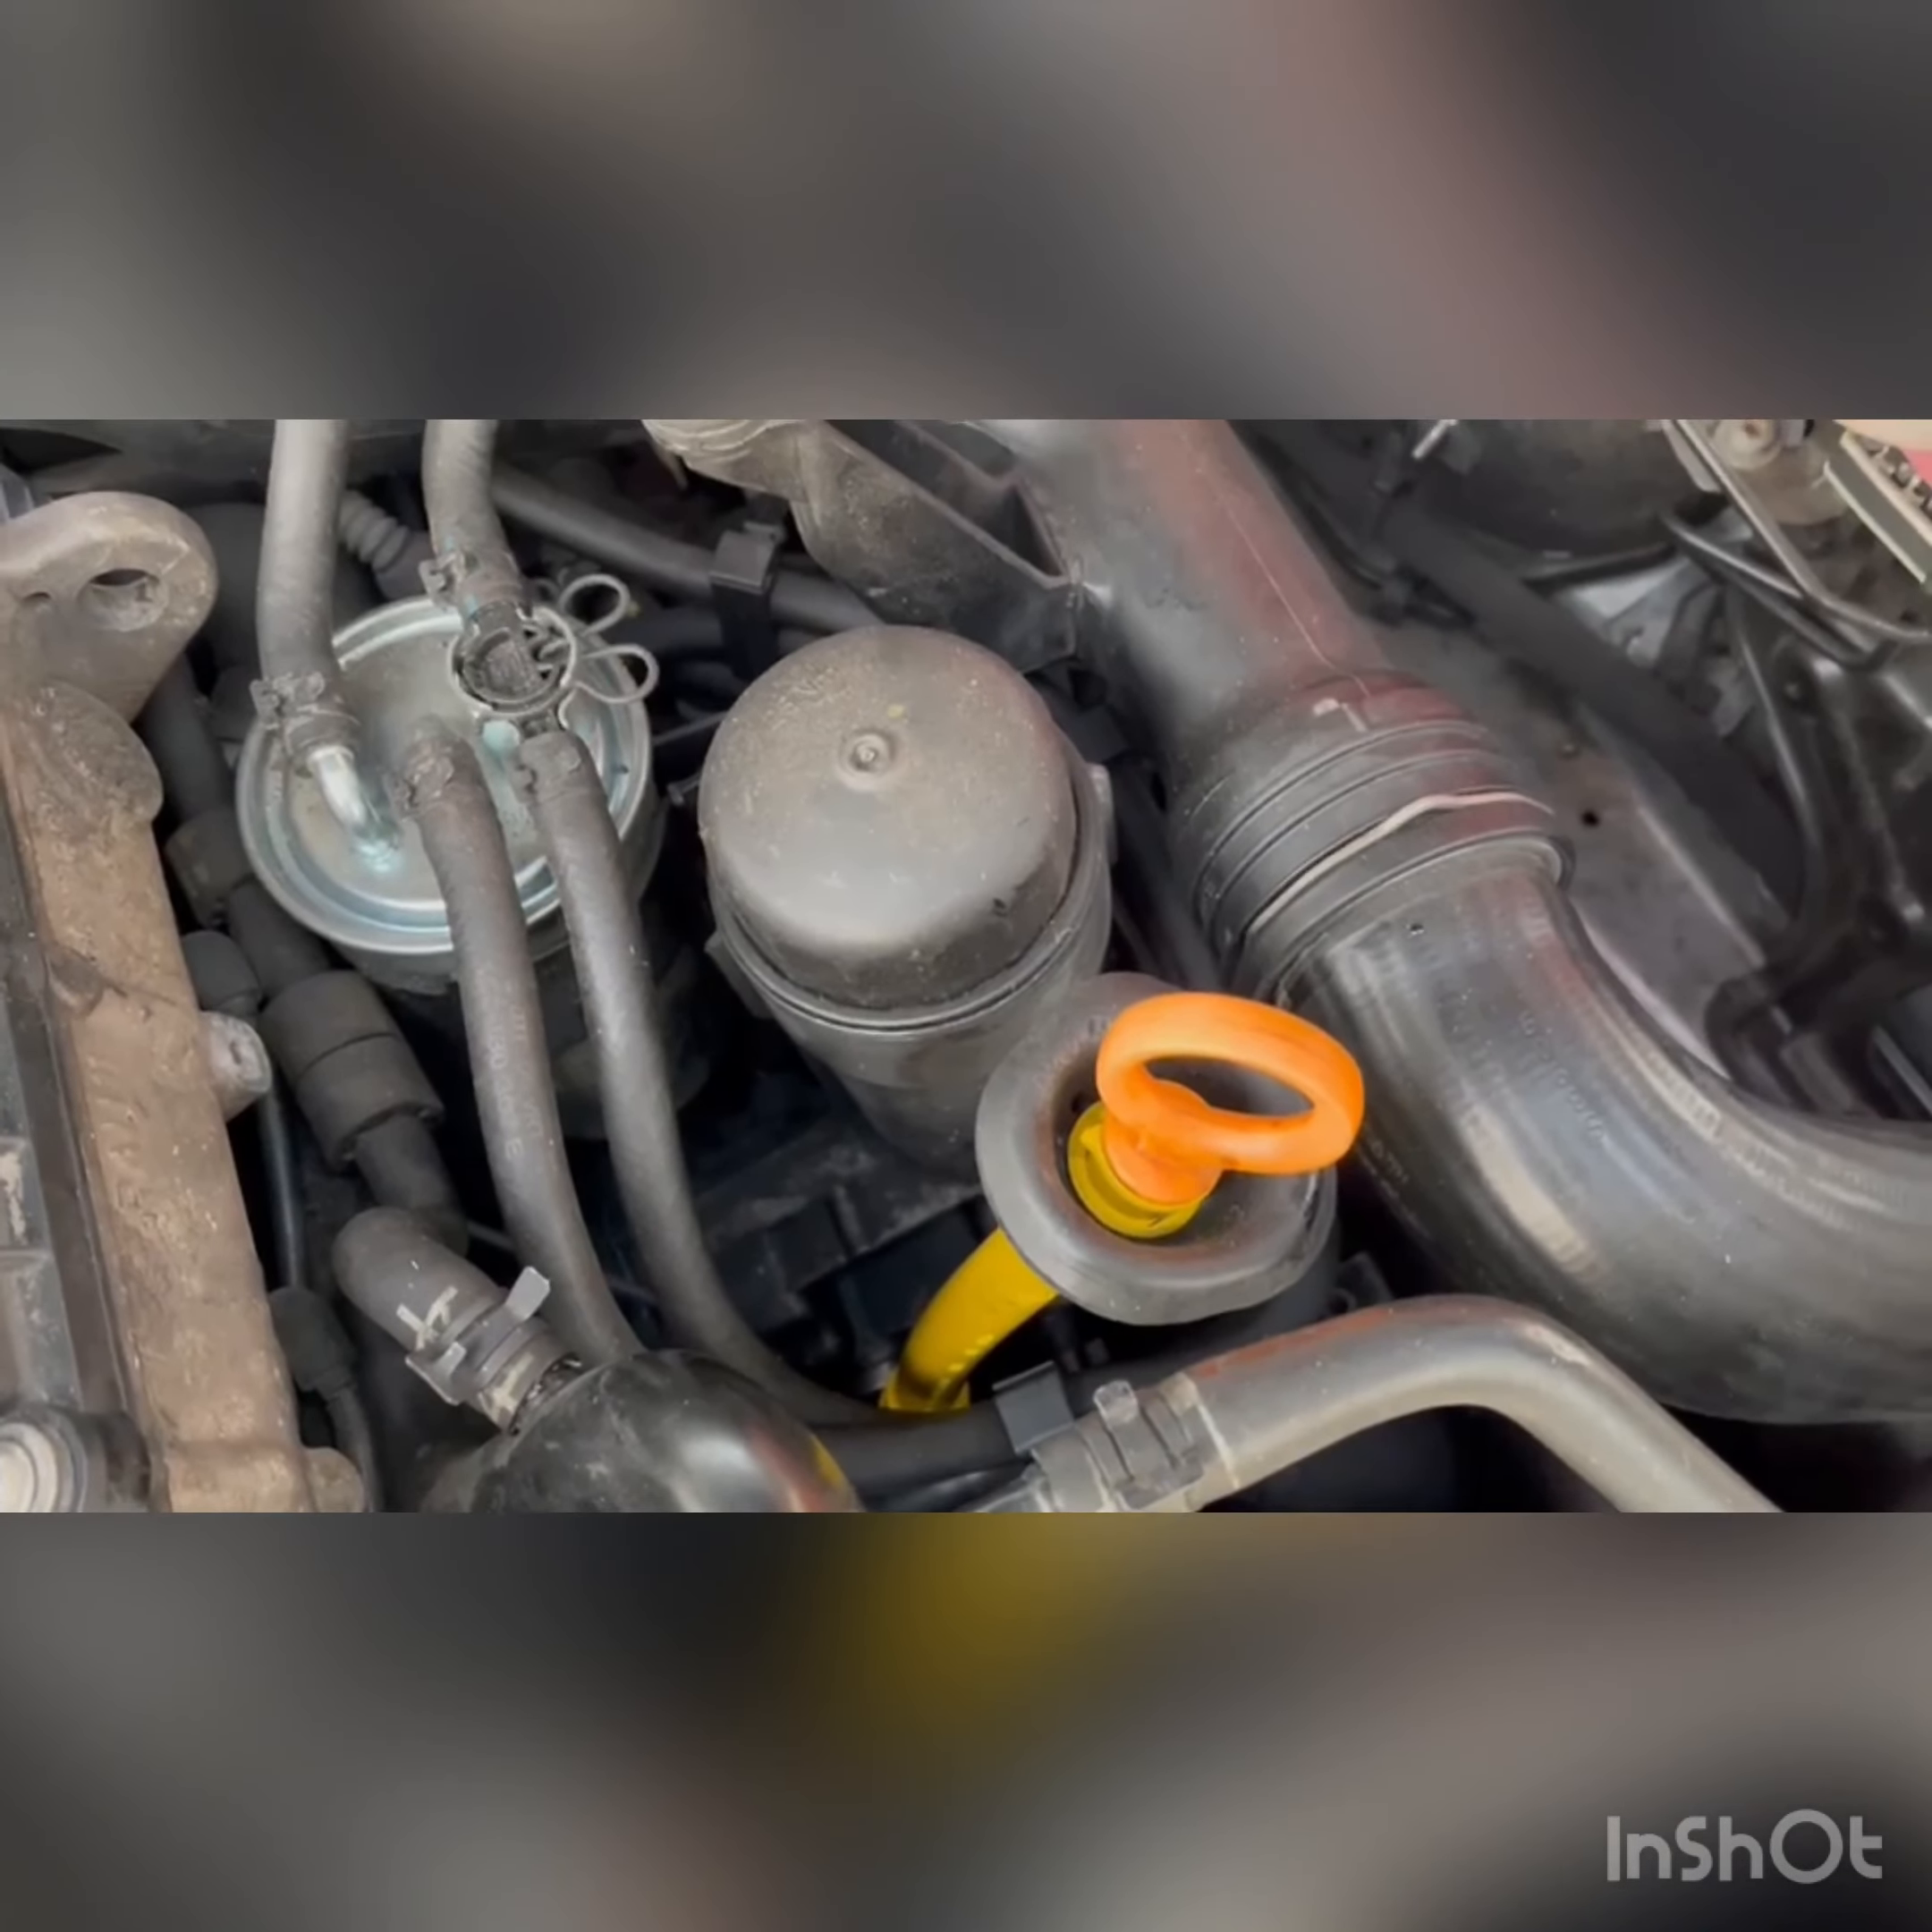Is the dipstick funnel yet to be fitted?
No.